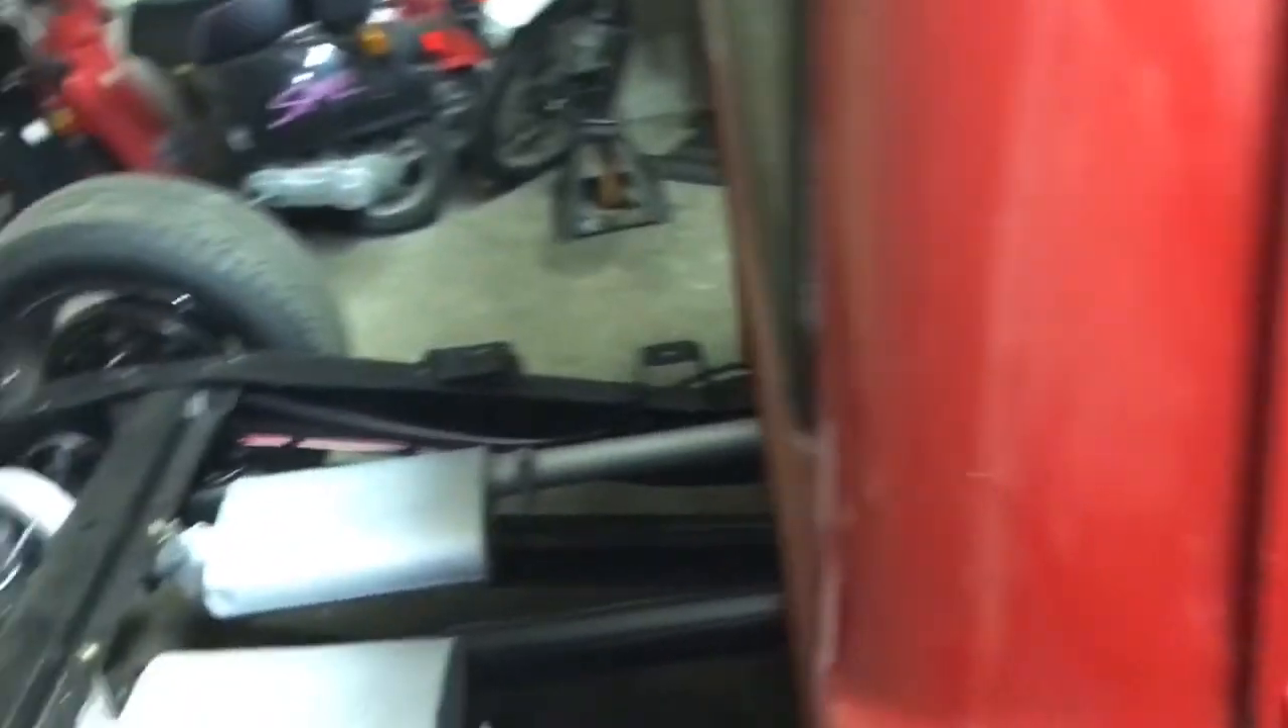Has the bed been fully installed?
No.